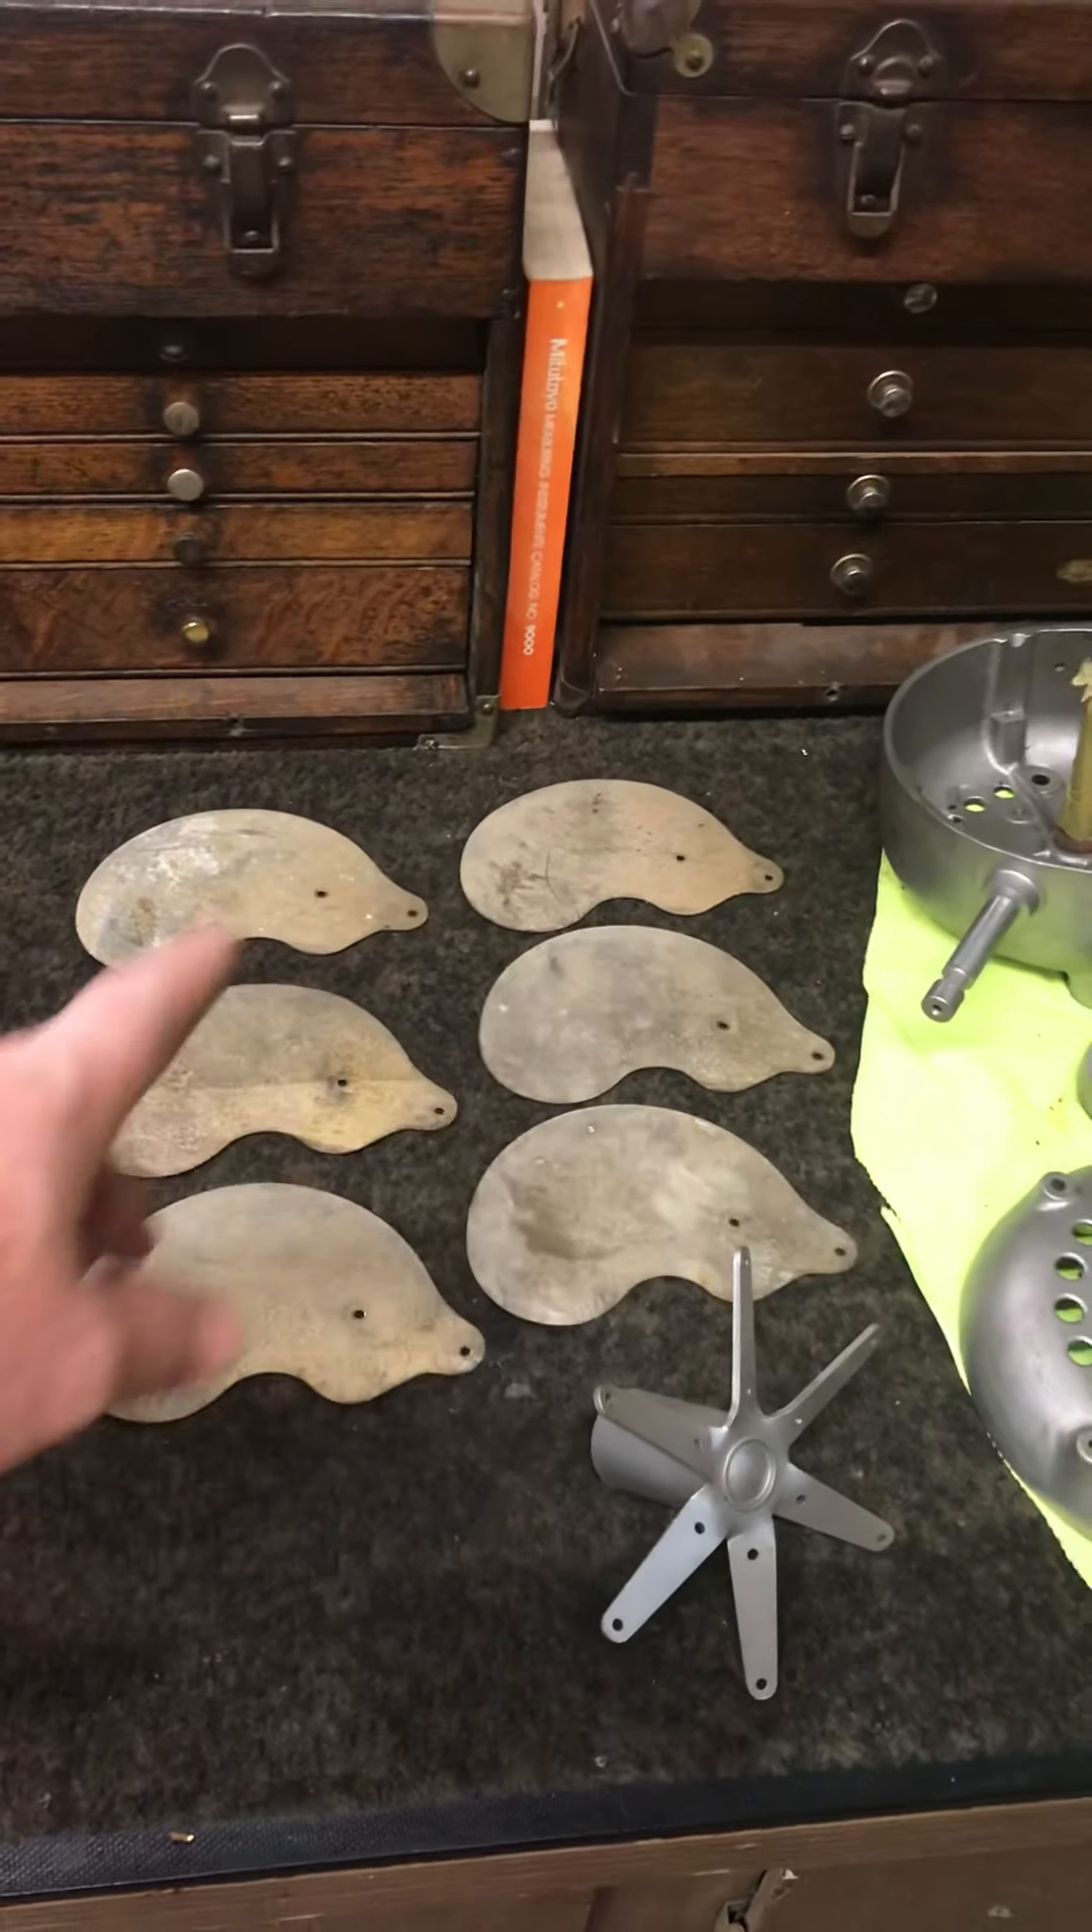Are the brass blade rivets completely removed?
Yes.